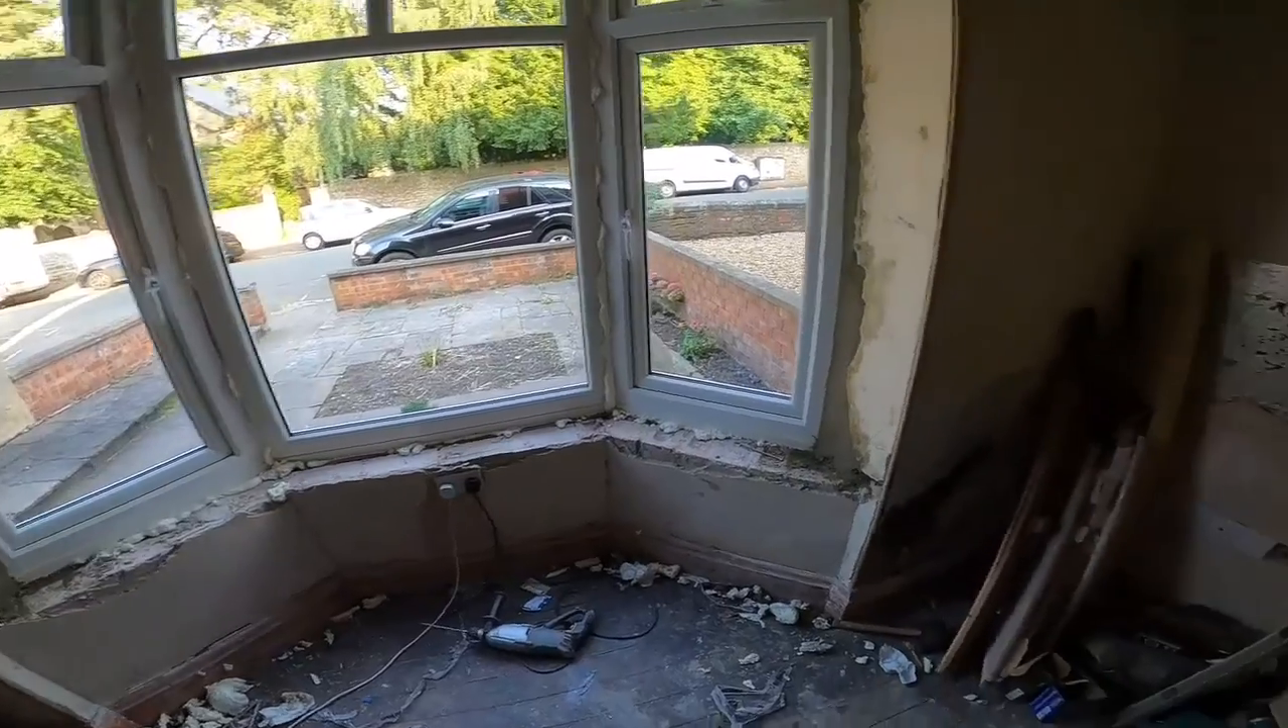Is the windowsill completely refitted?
No.